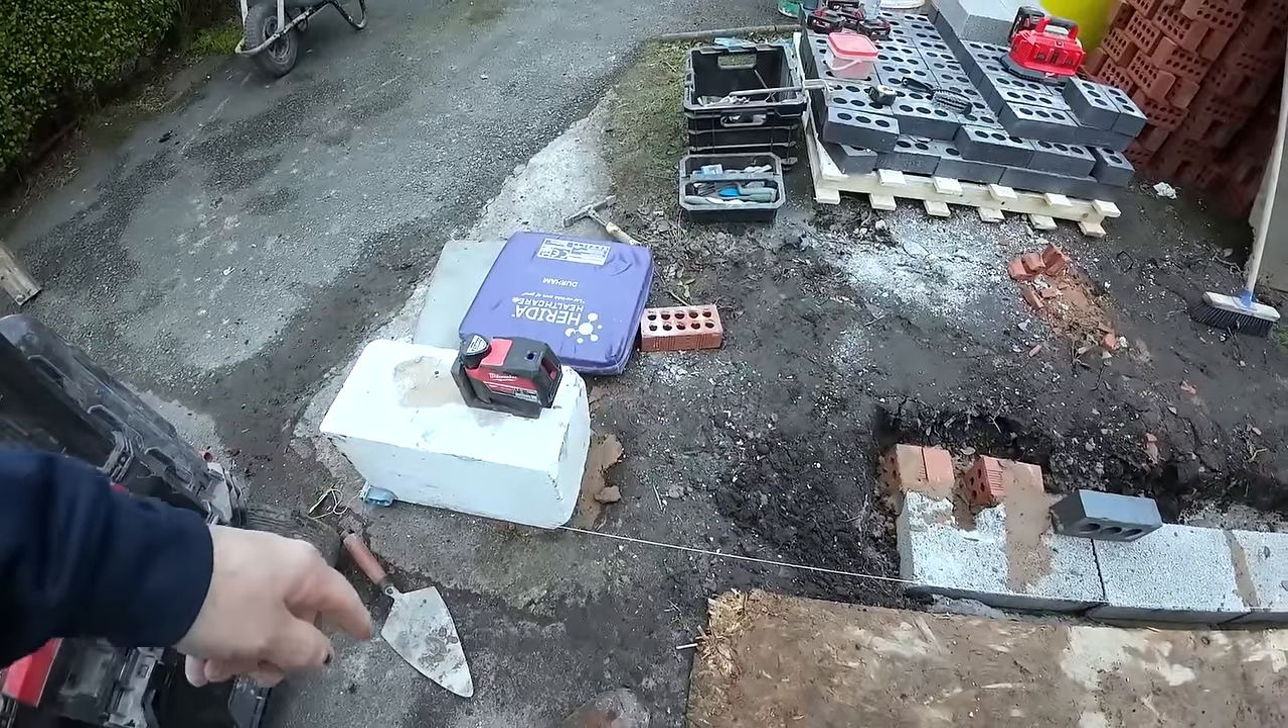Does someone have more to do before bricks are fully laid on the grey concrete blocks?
Yes.